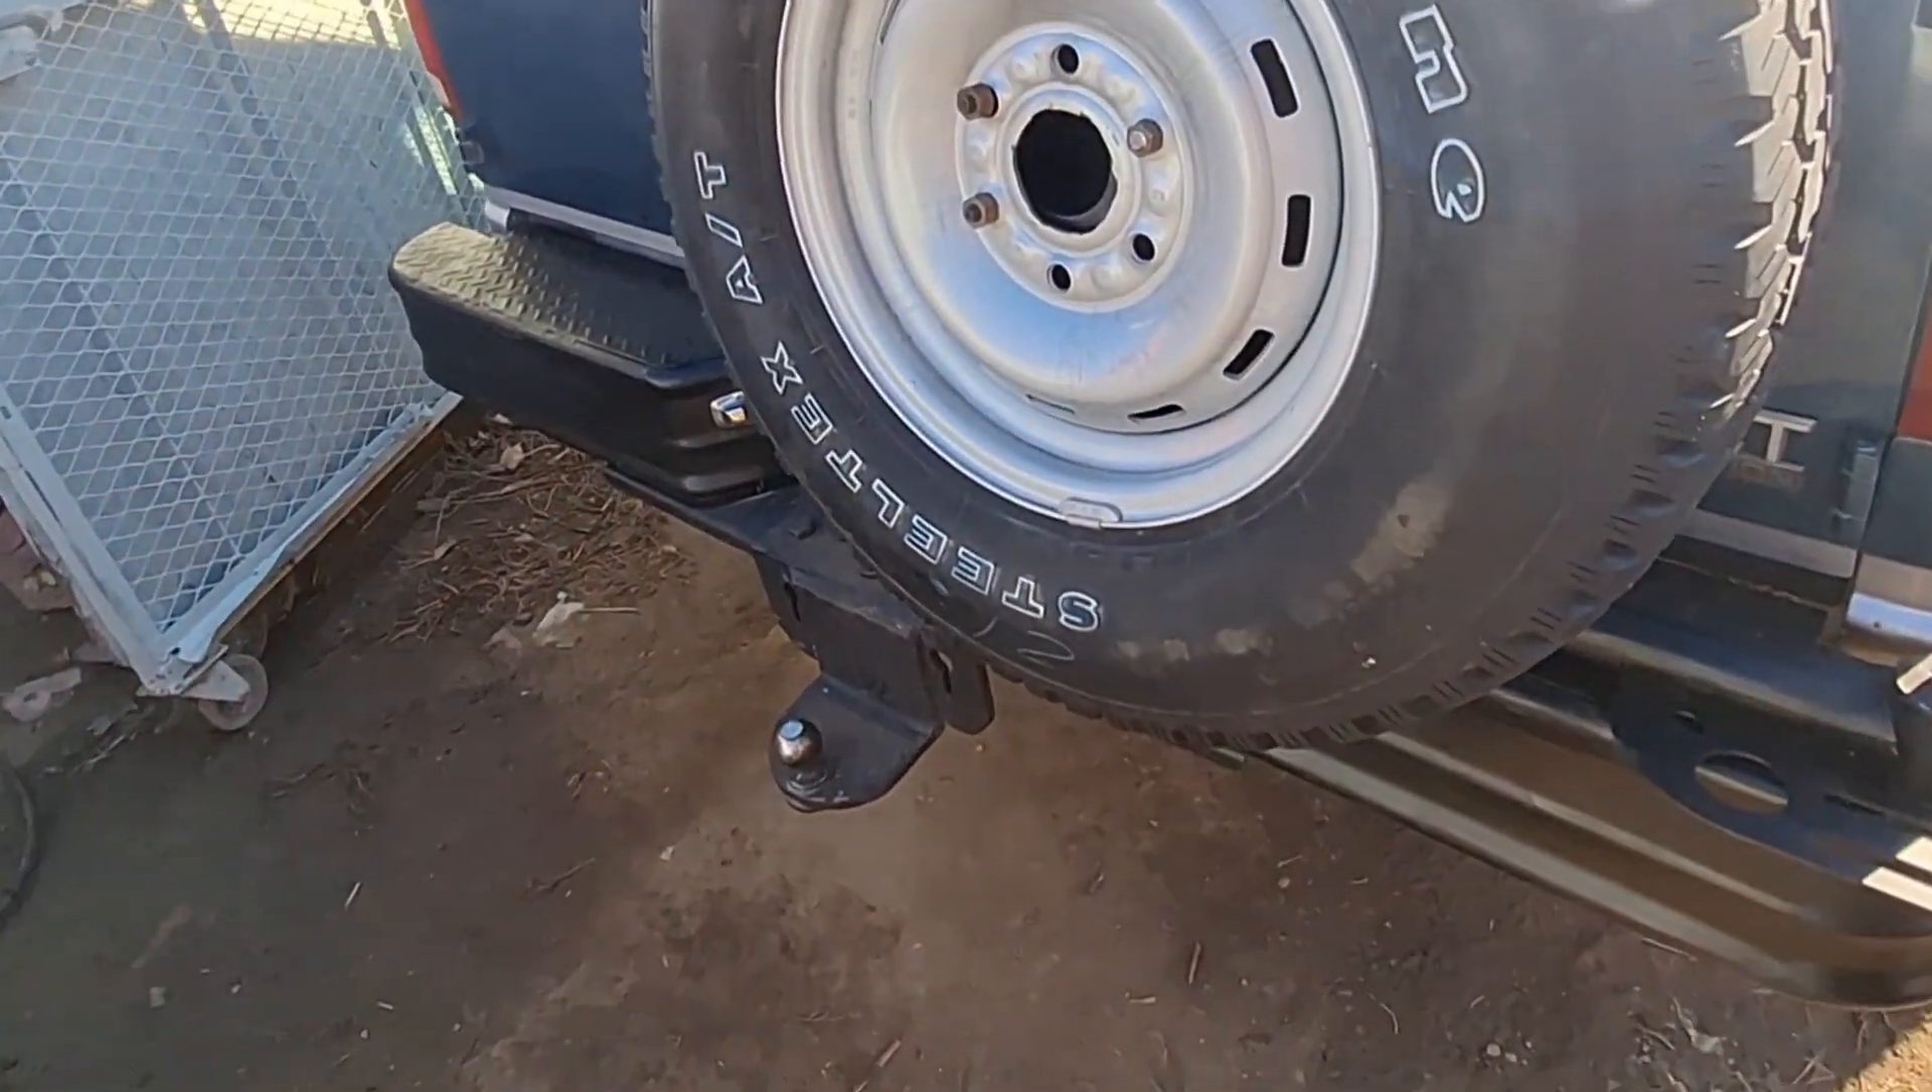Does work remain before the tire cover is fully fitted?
Yes.